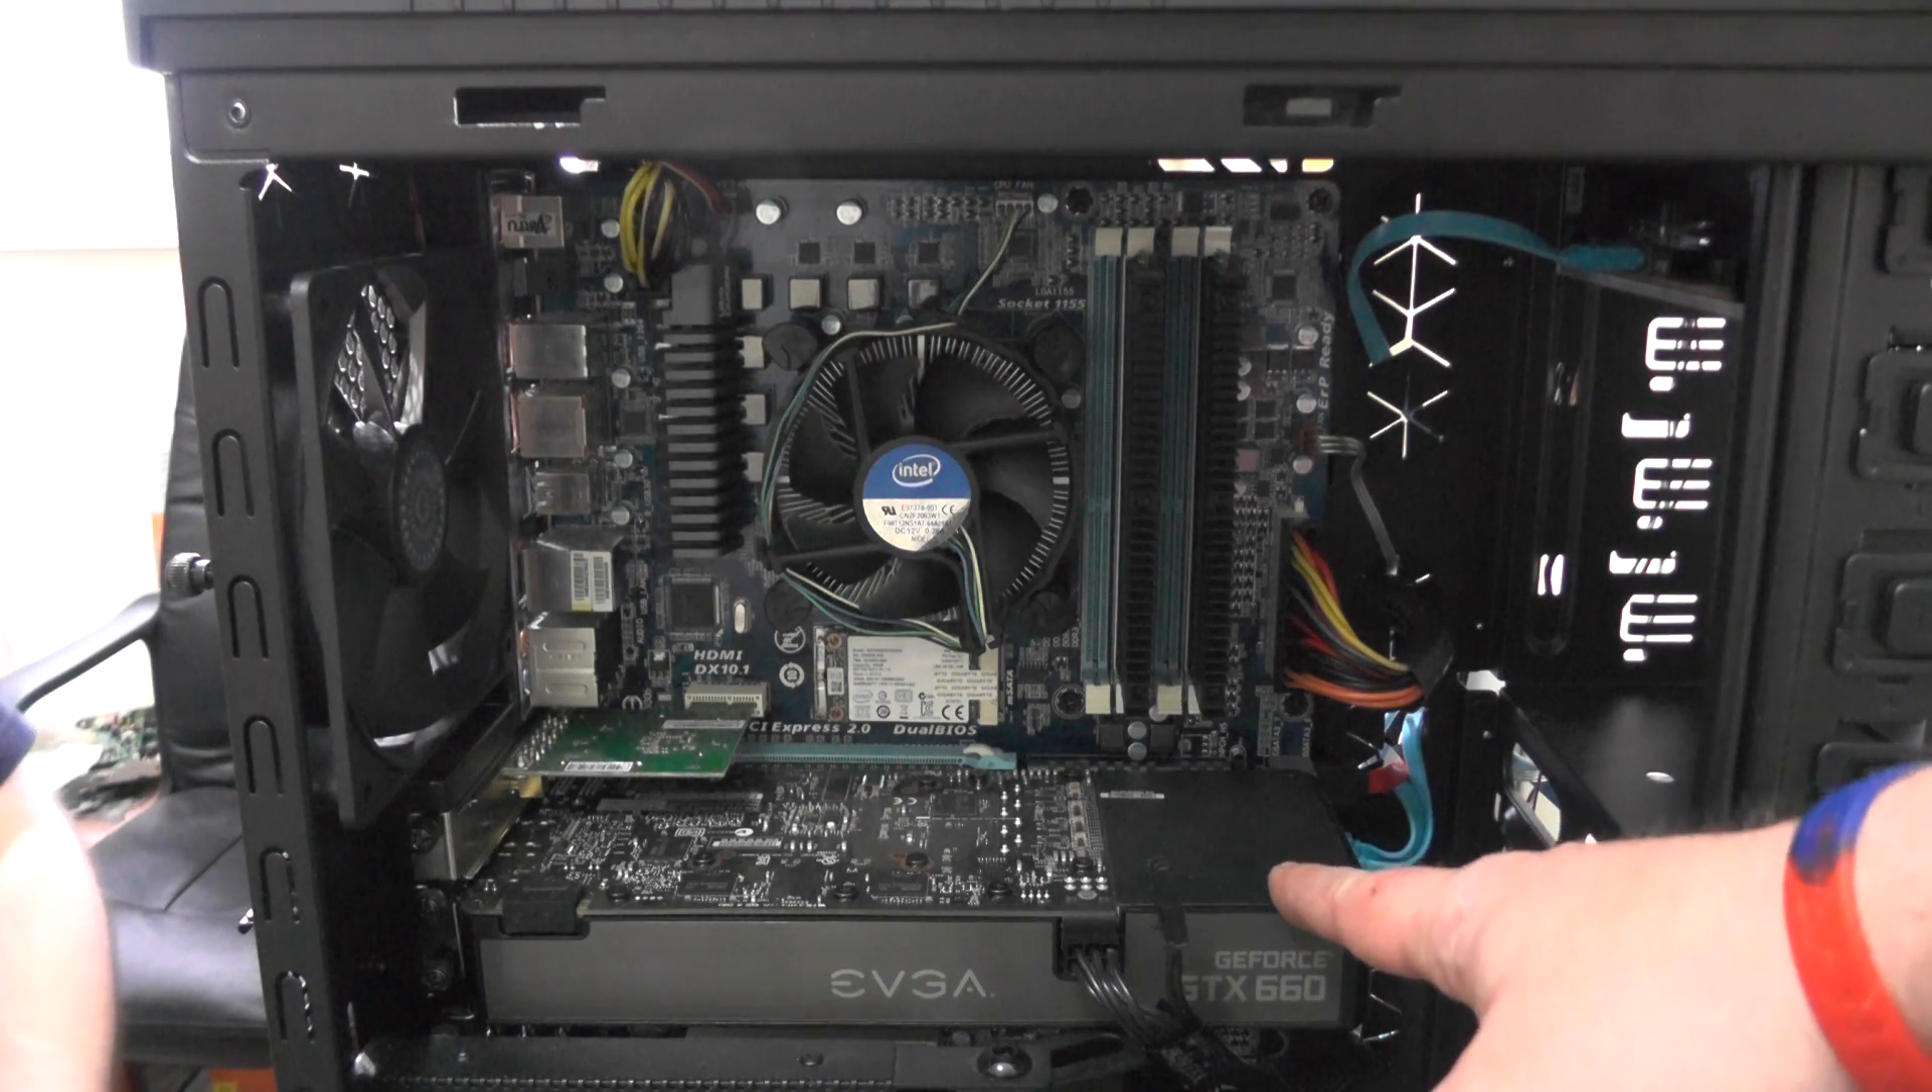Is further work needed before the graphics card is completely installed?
No.